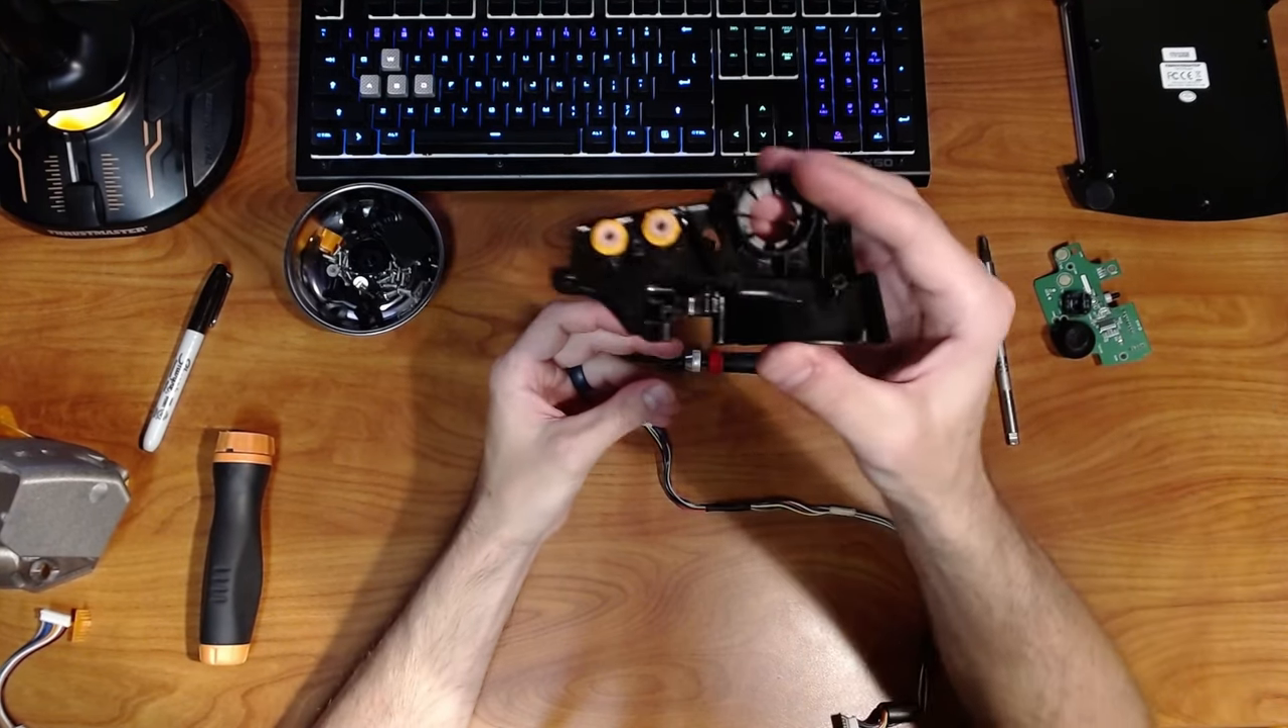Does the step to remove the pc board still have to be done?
No.